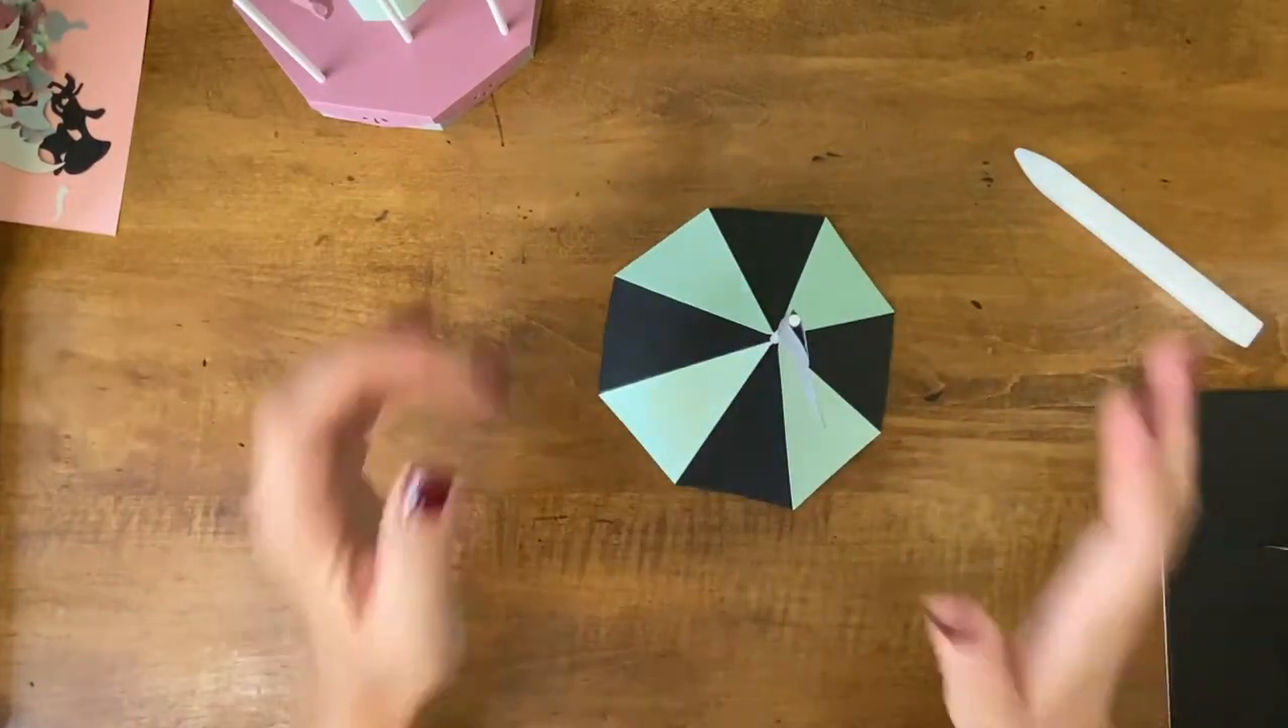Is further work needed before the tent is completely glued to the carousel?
Yes.